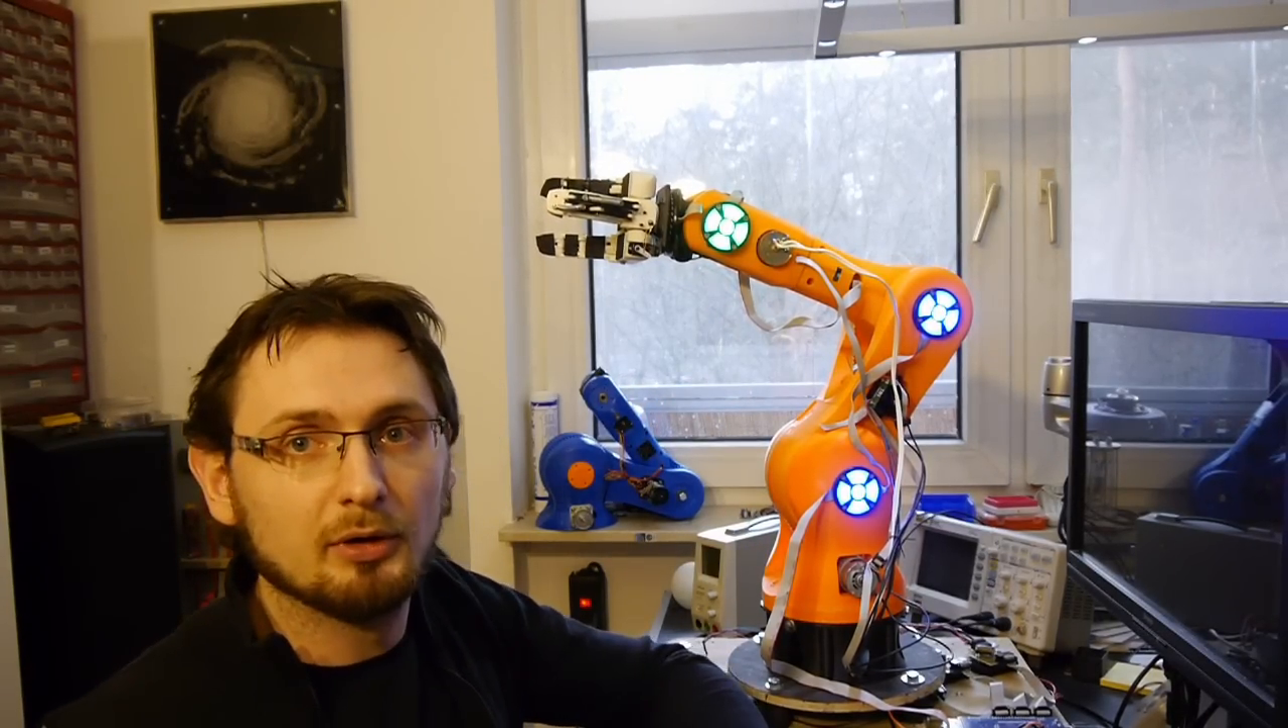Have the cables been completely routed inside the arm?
No.